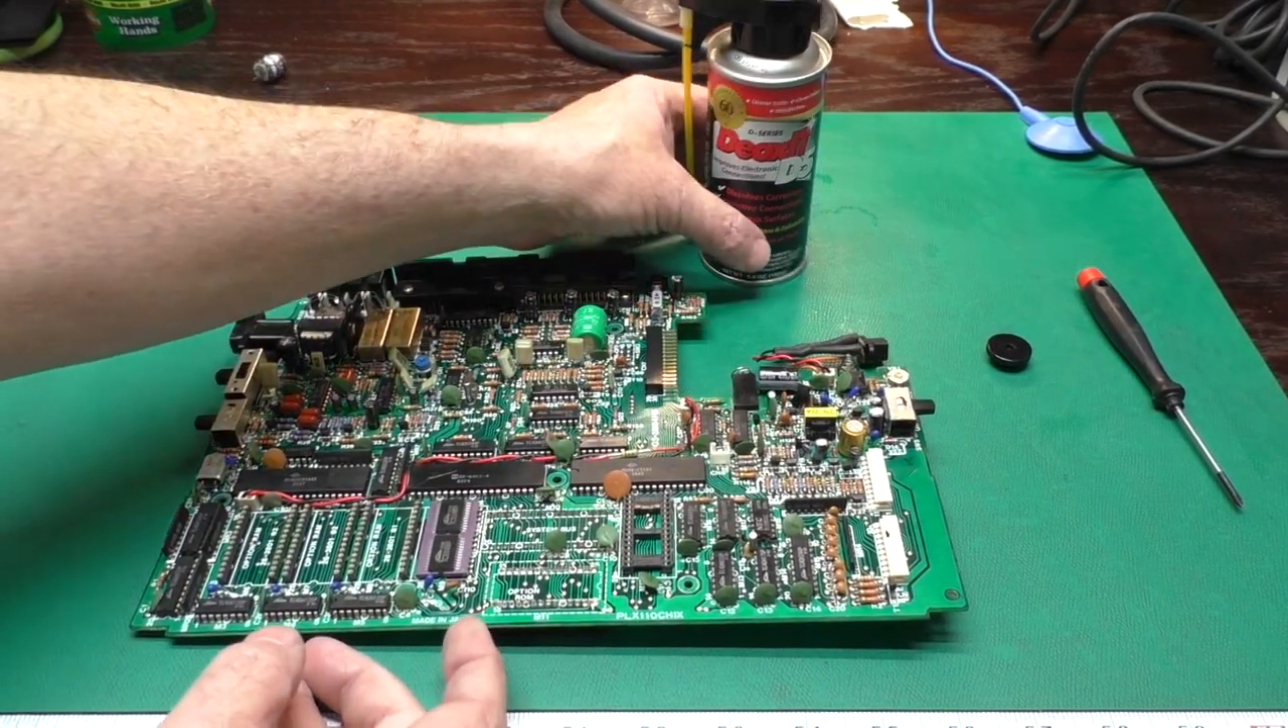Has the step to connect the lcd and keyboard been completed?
No.